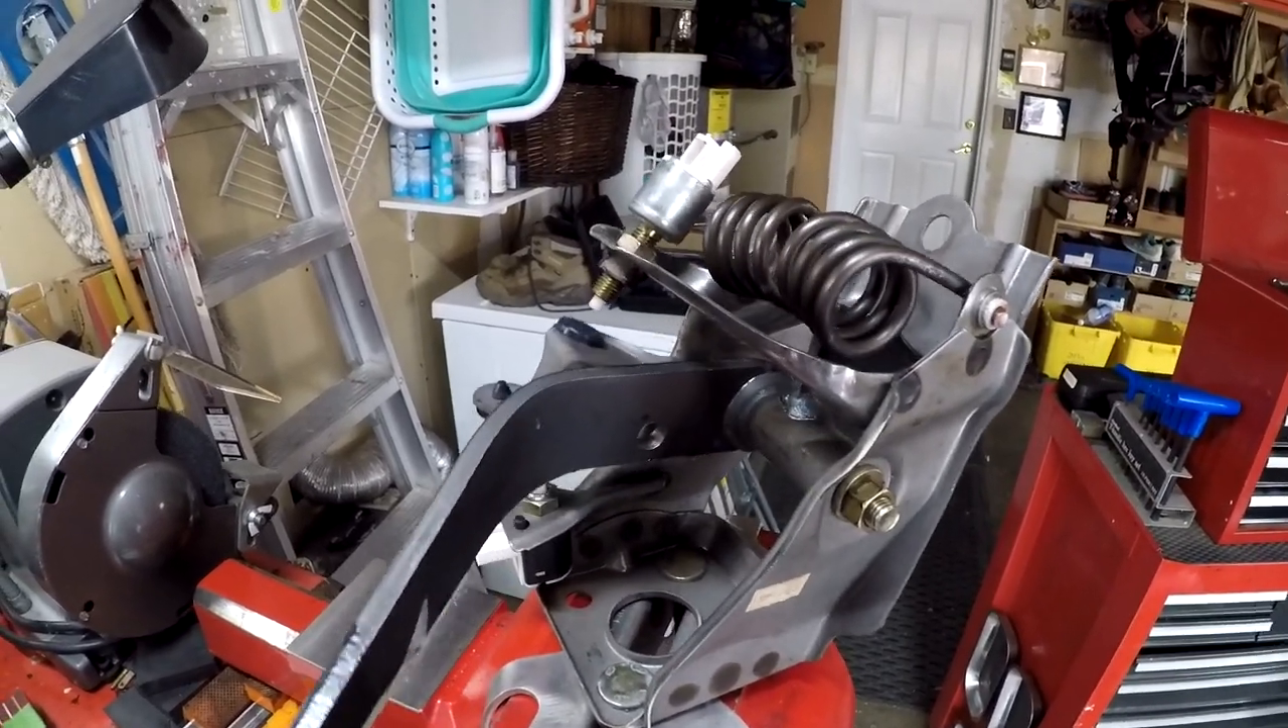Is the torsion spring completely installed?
Yes.